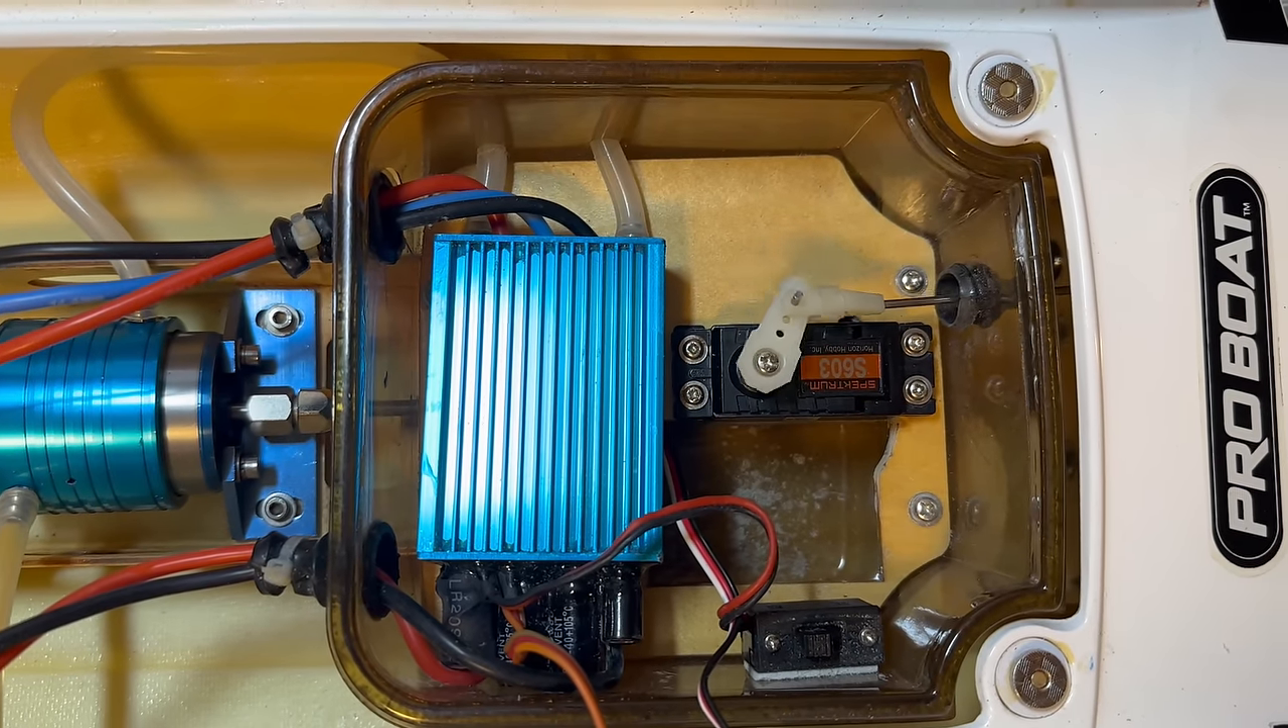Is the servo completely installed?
Yes.